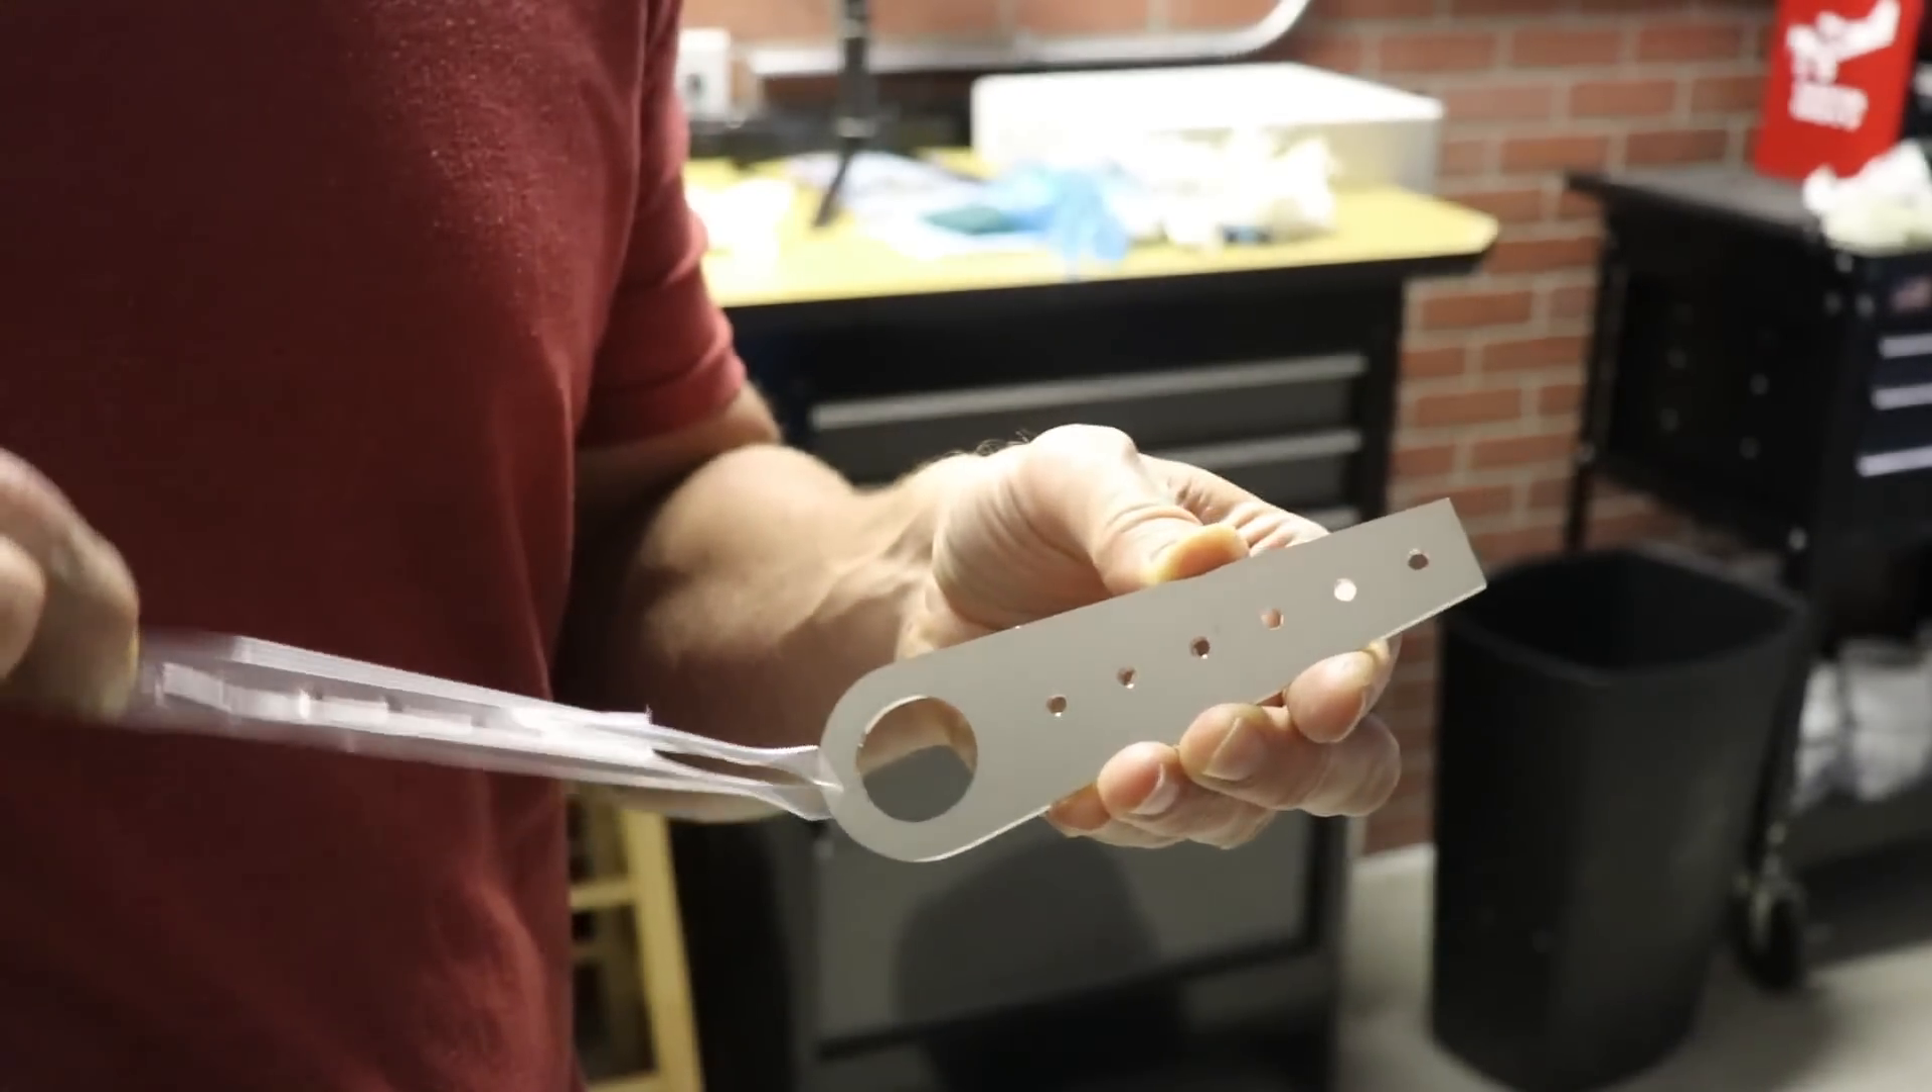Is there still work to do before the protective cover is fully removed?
Yes.